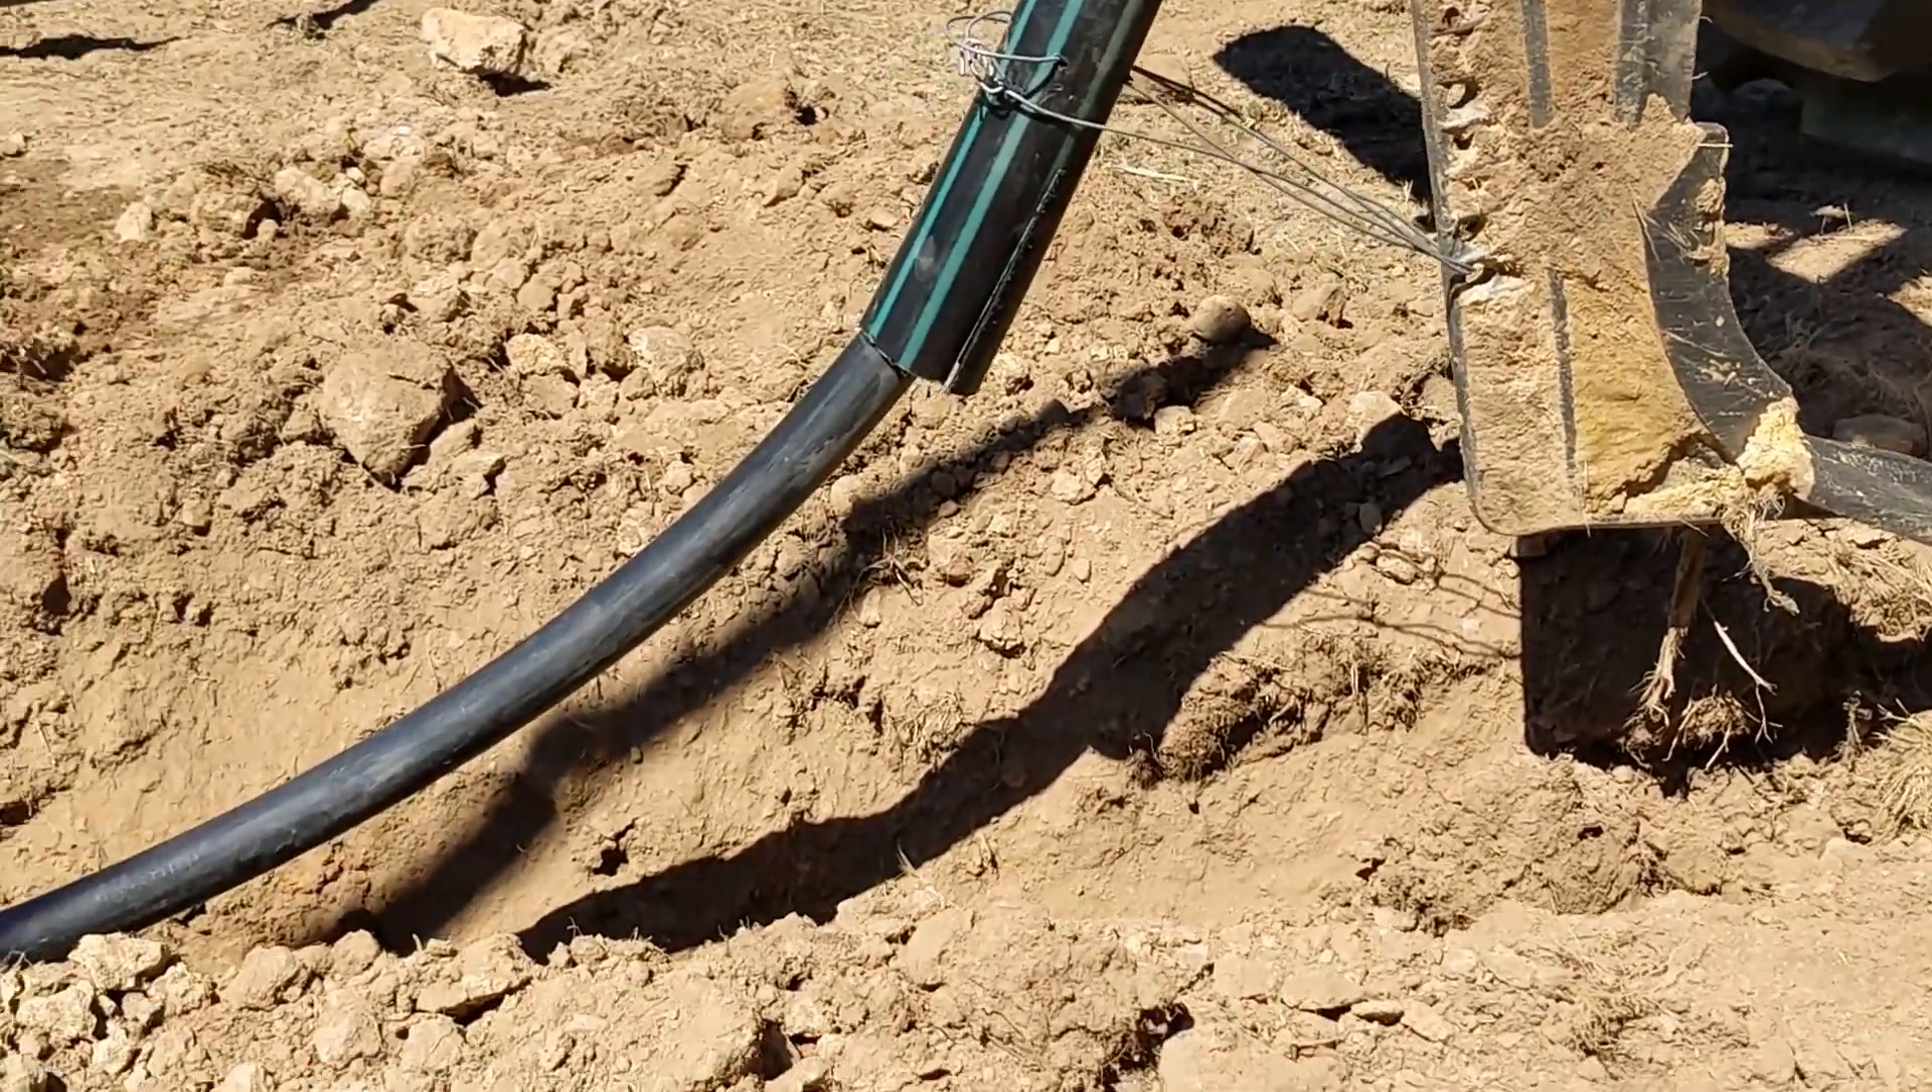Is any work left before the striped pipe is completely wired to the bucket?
No.